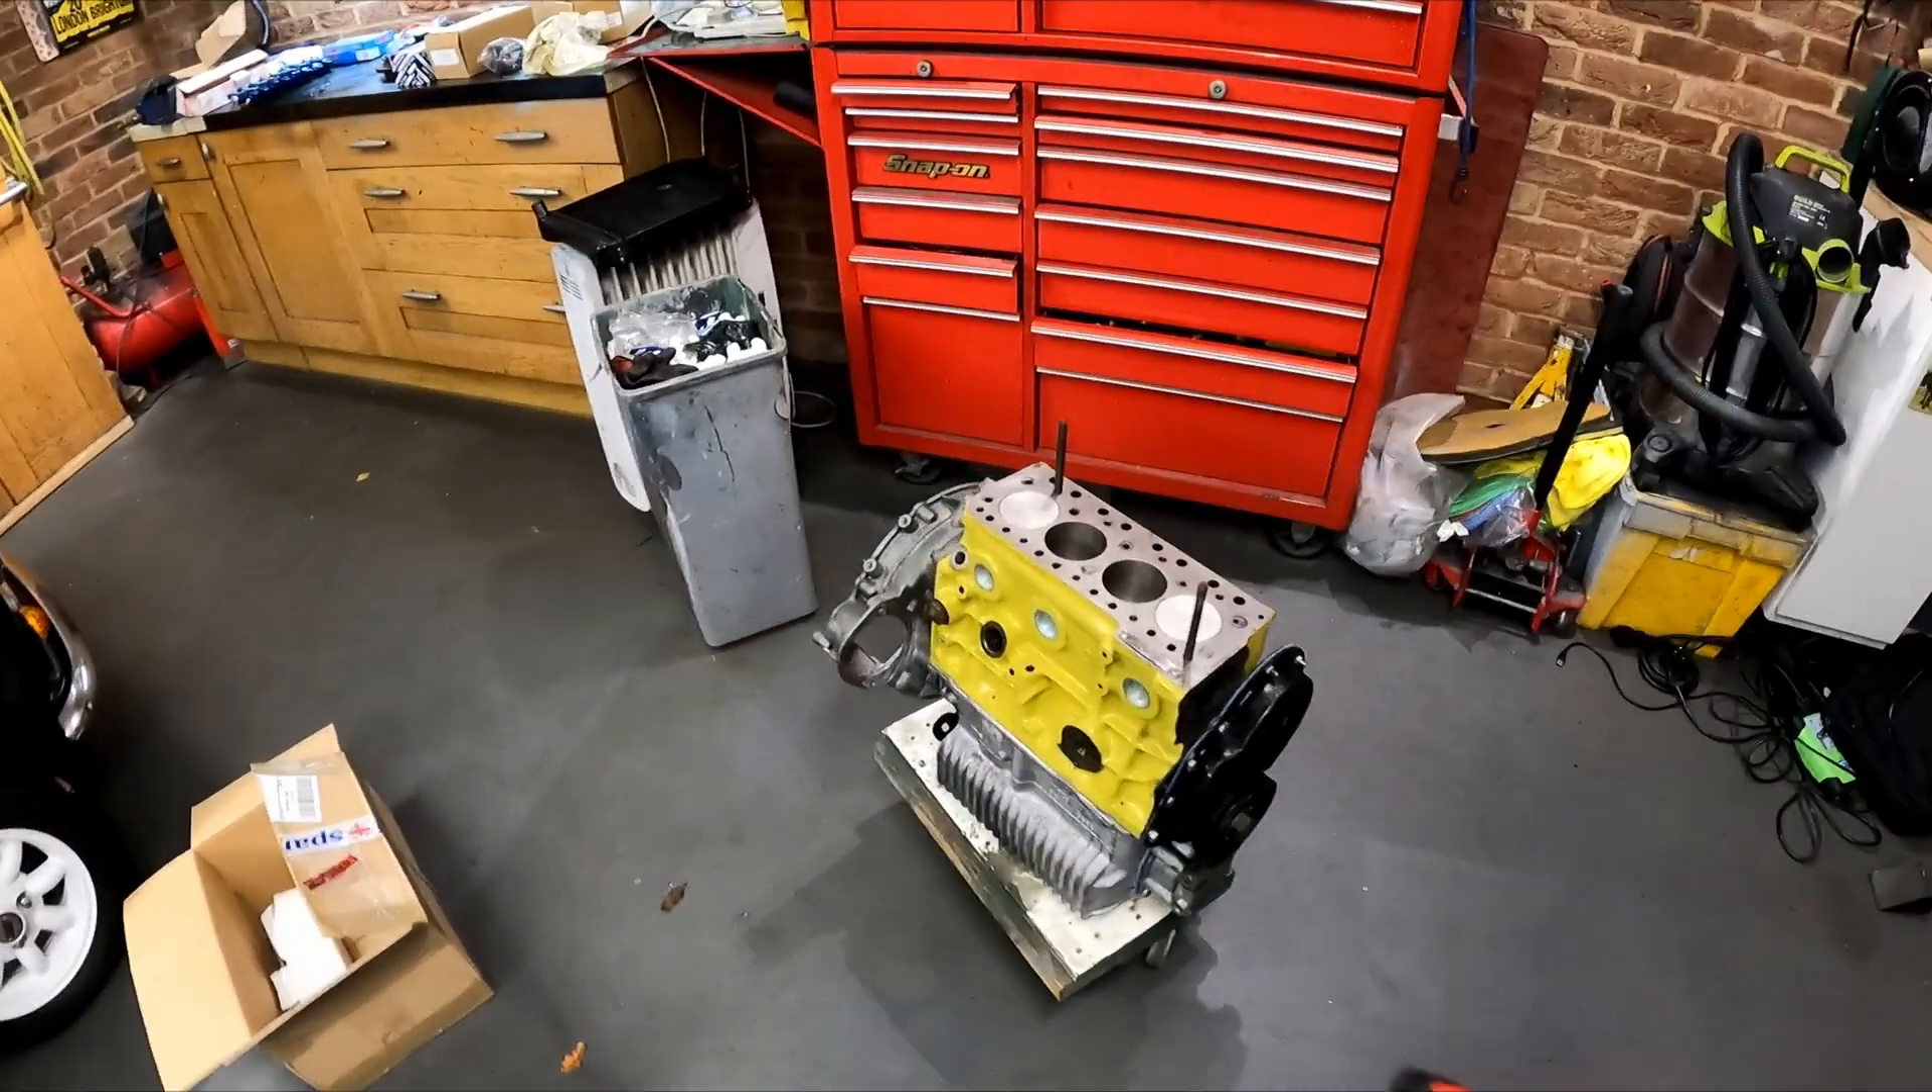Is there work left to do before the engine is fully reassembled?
Yes.